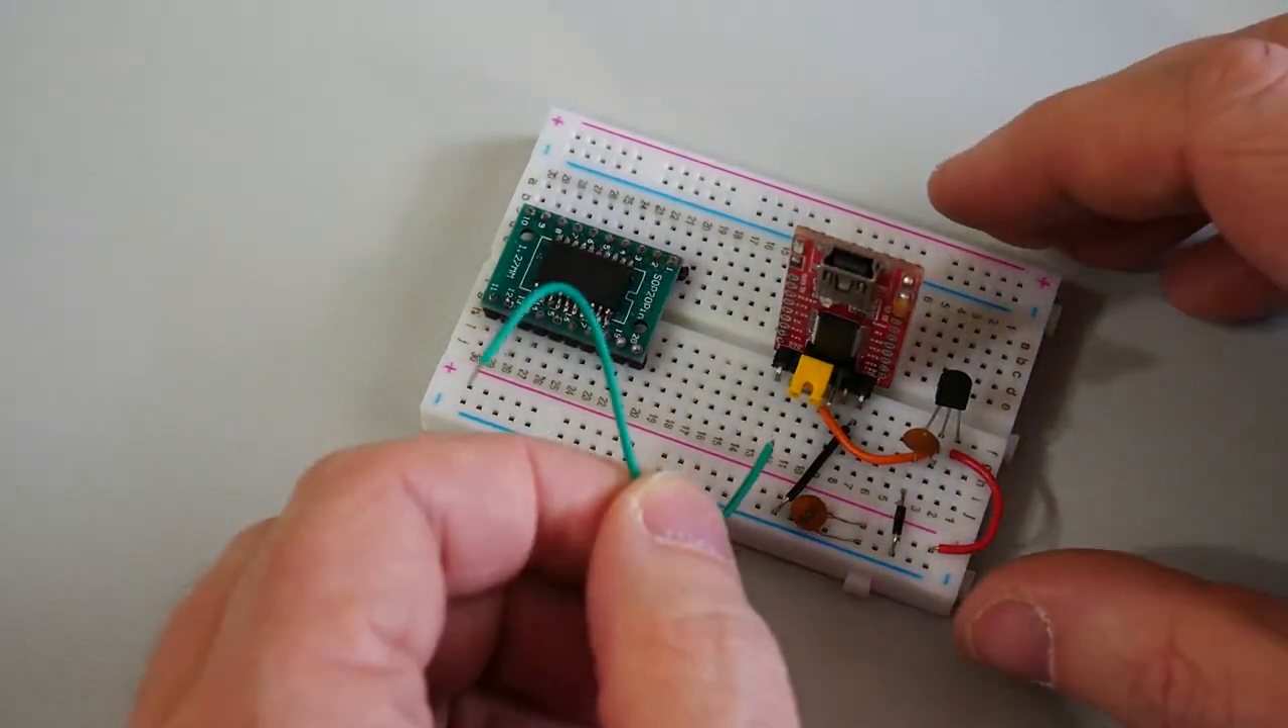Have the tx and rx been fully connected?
No.